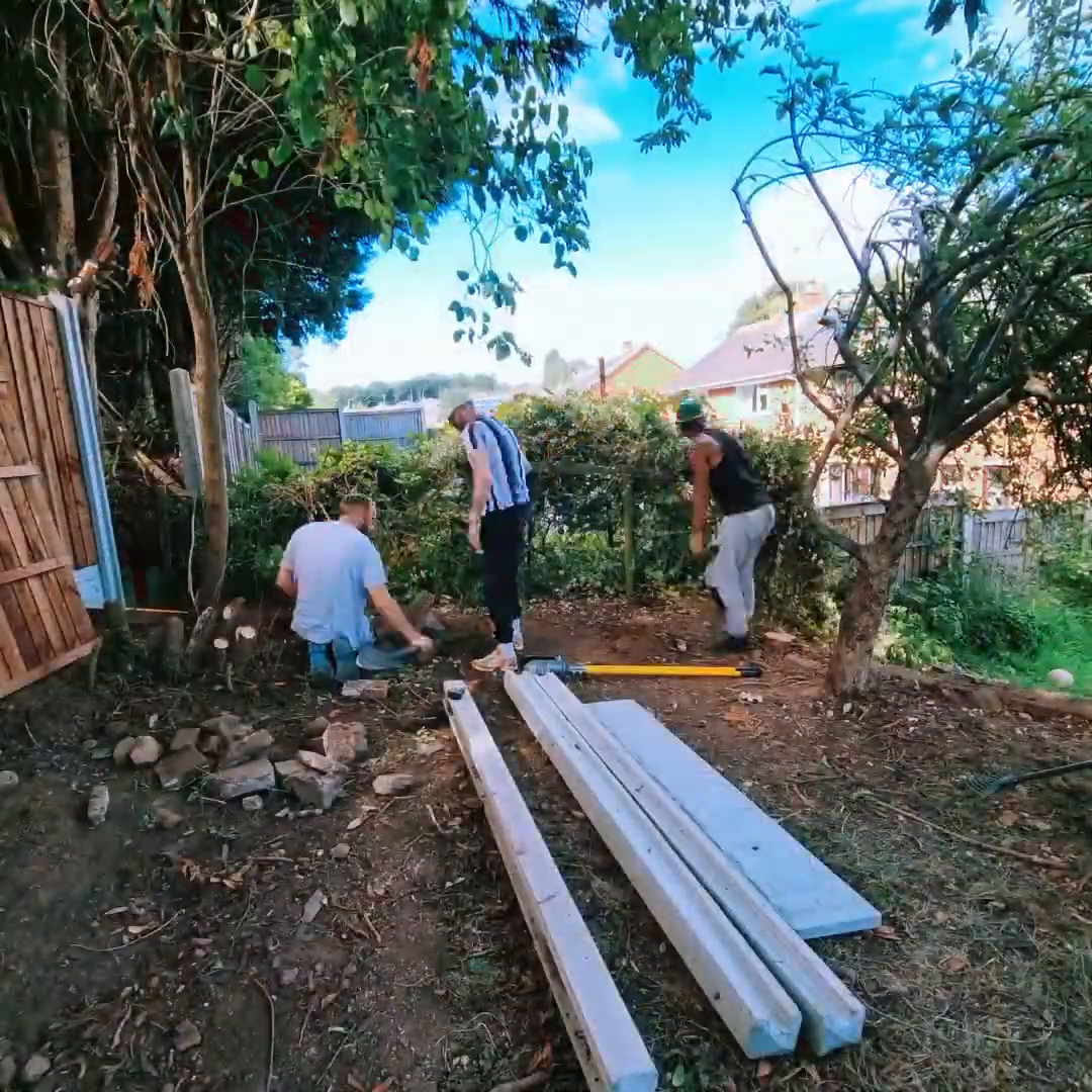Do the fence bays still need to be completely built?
Yes.